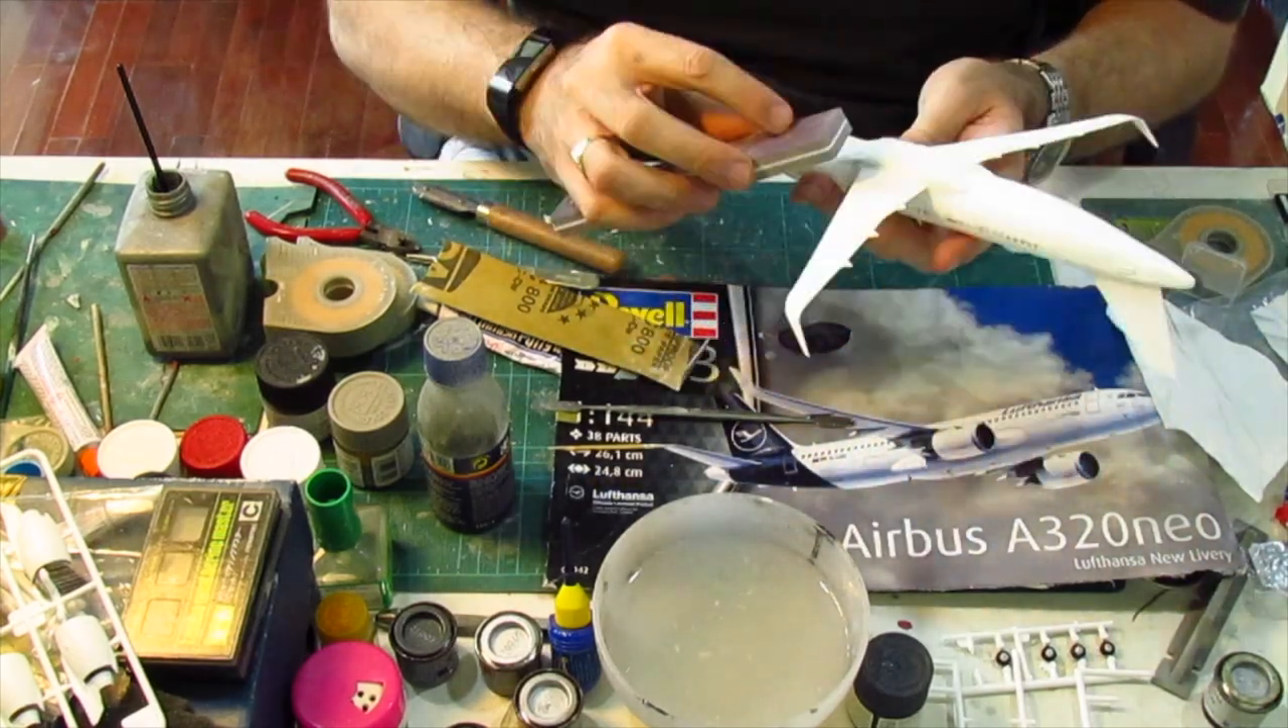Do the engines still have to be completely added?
Yes.